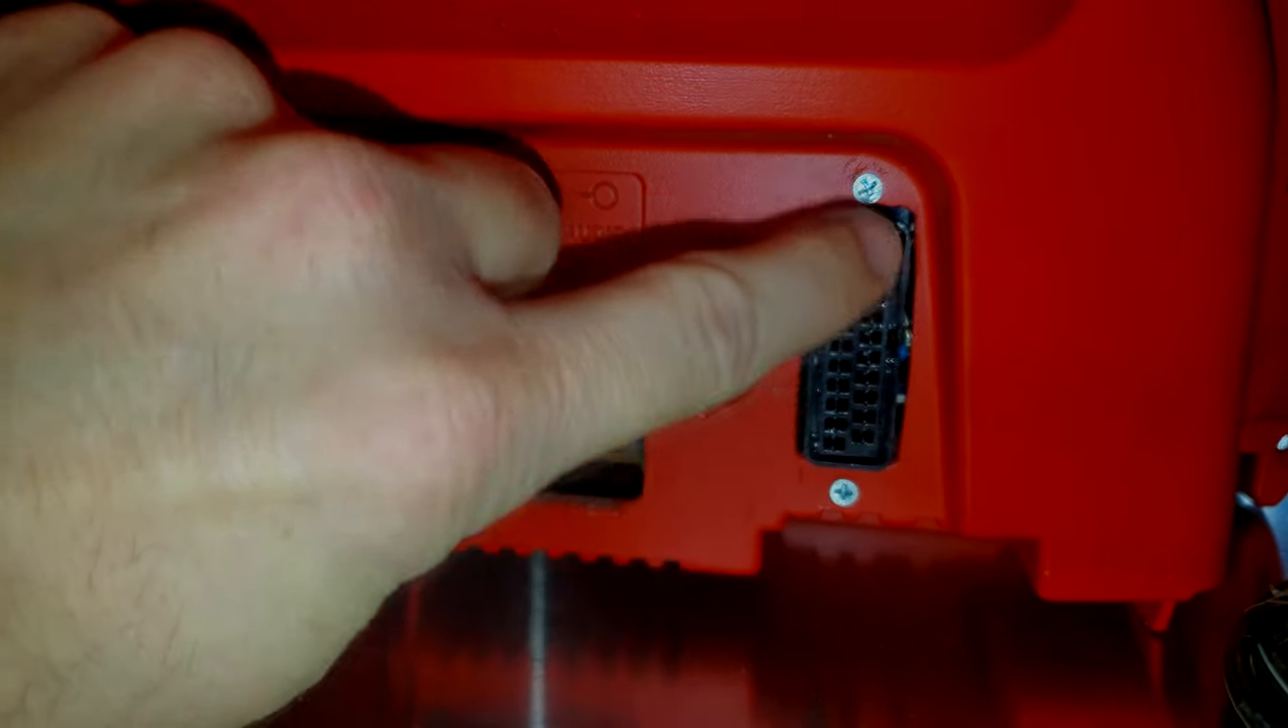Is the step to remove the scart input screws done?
No.